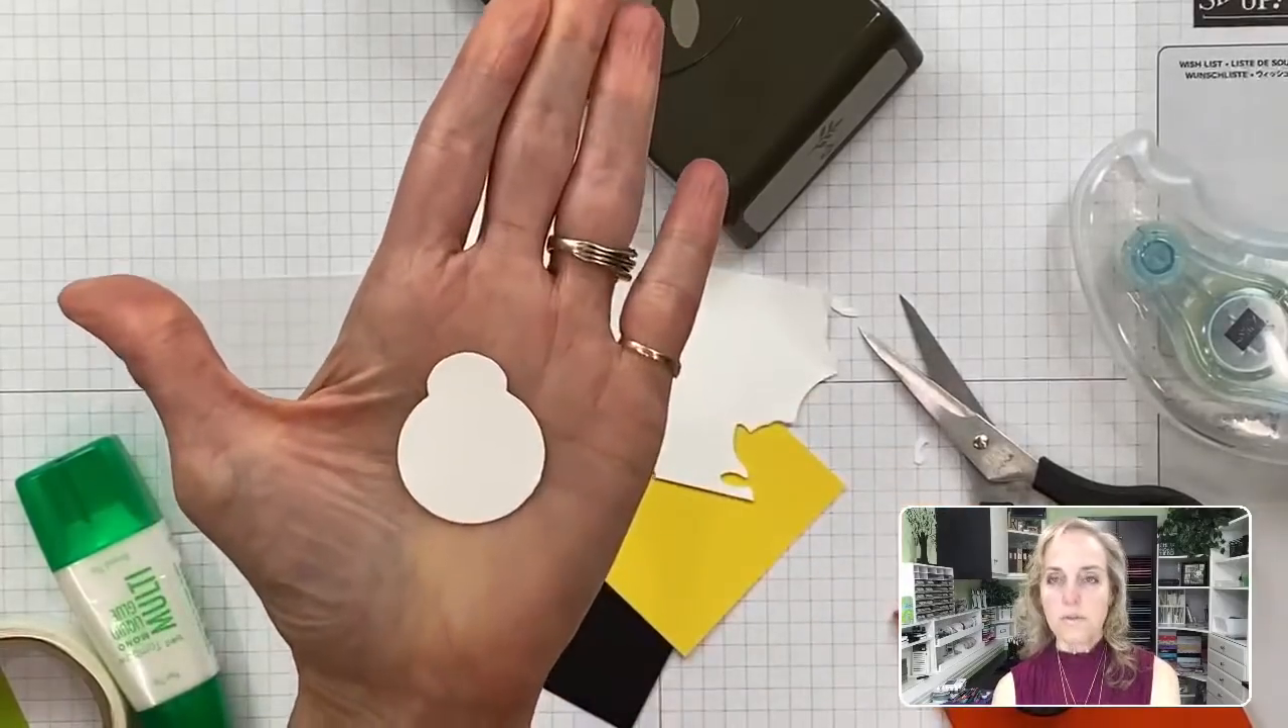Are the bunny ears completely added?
No.